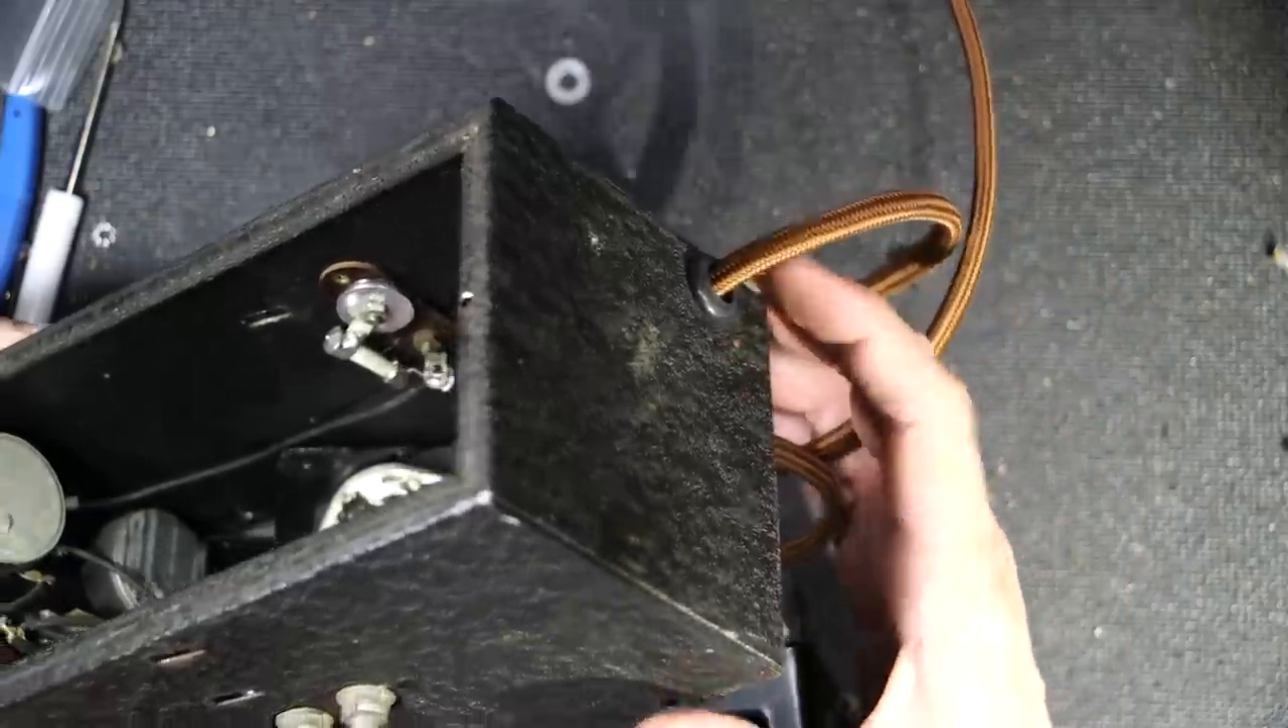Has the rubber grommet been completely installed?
Yes.